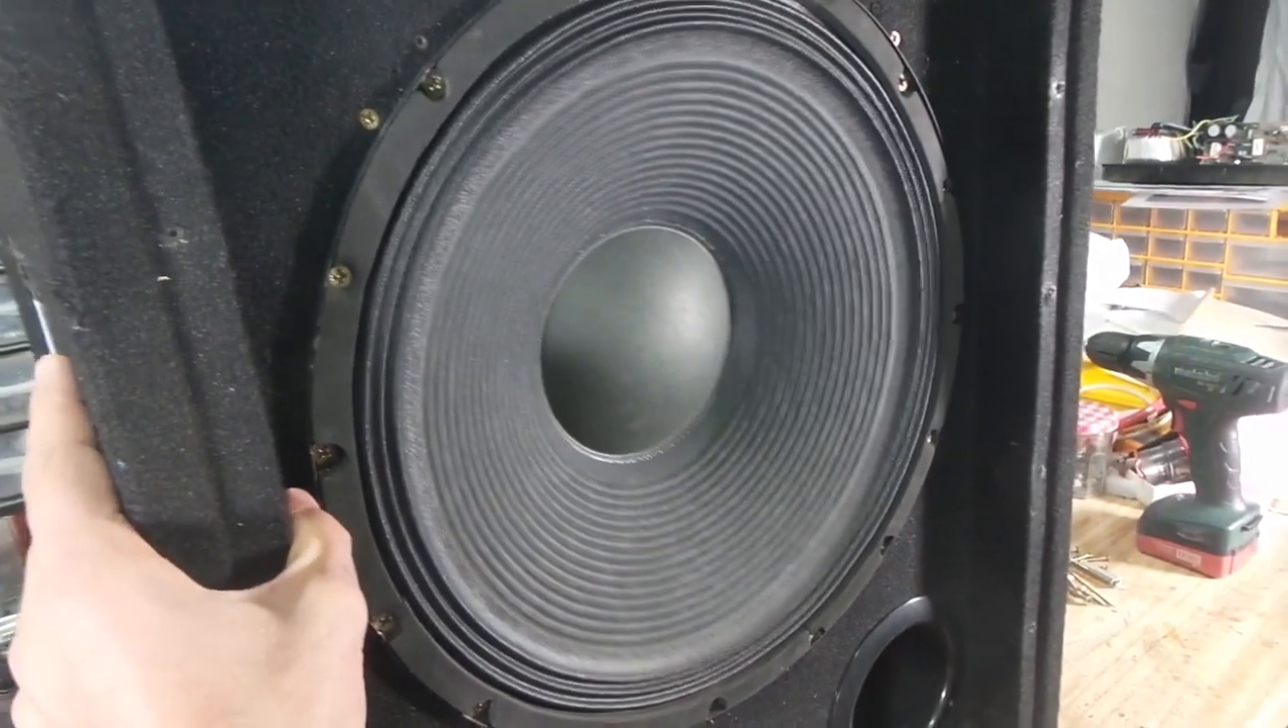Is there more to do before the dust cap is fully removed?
Yes.